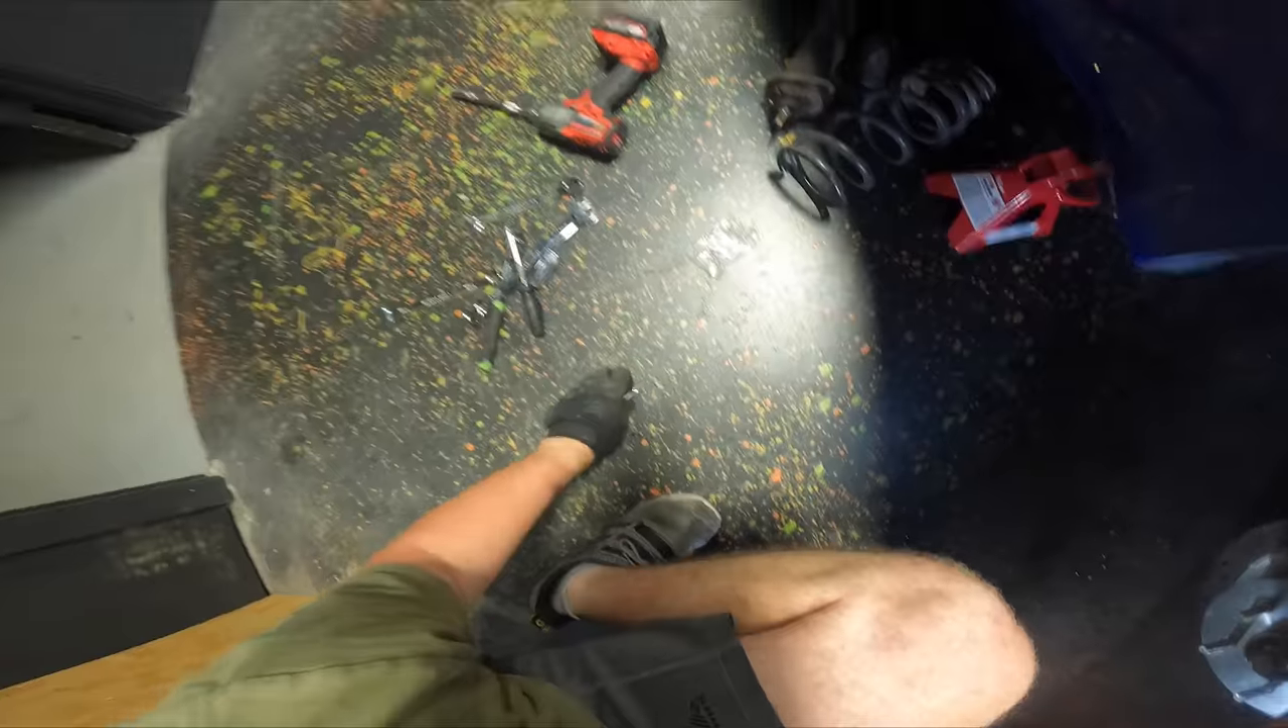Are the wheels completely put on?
No.